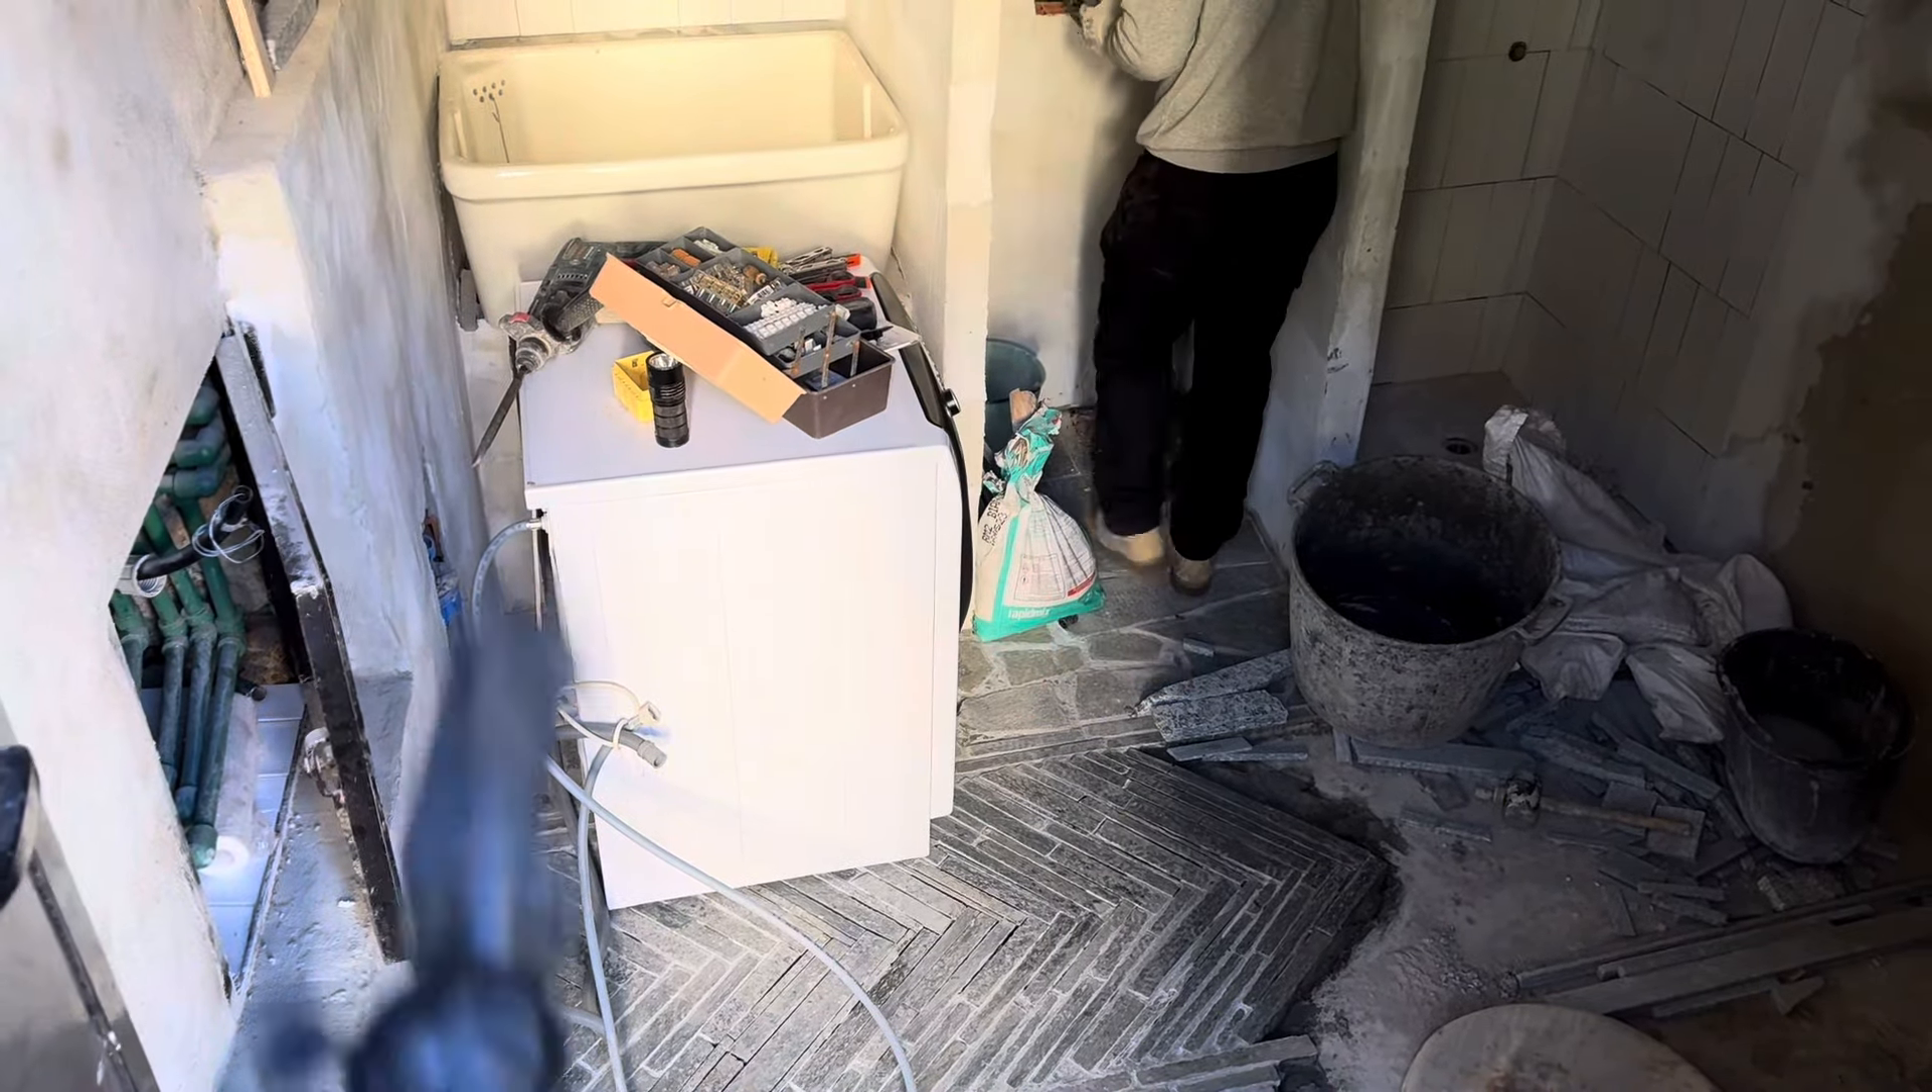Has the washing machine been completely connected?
No.